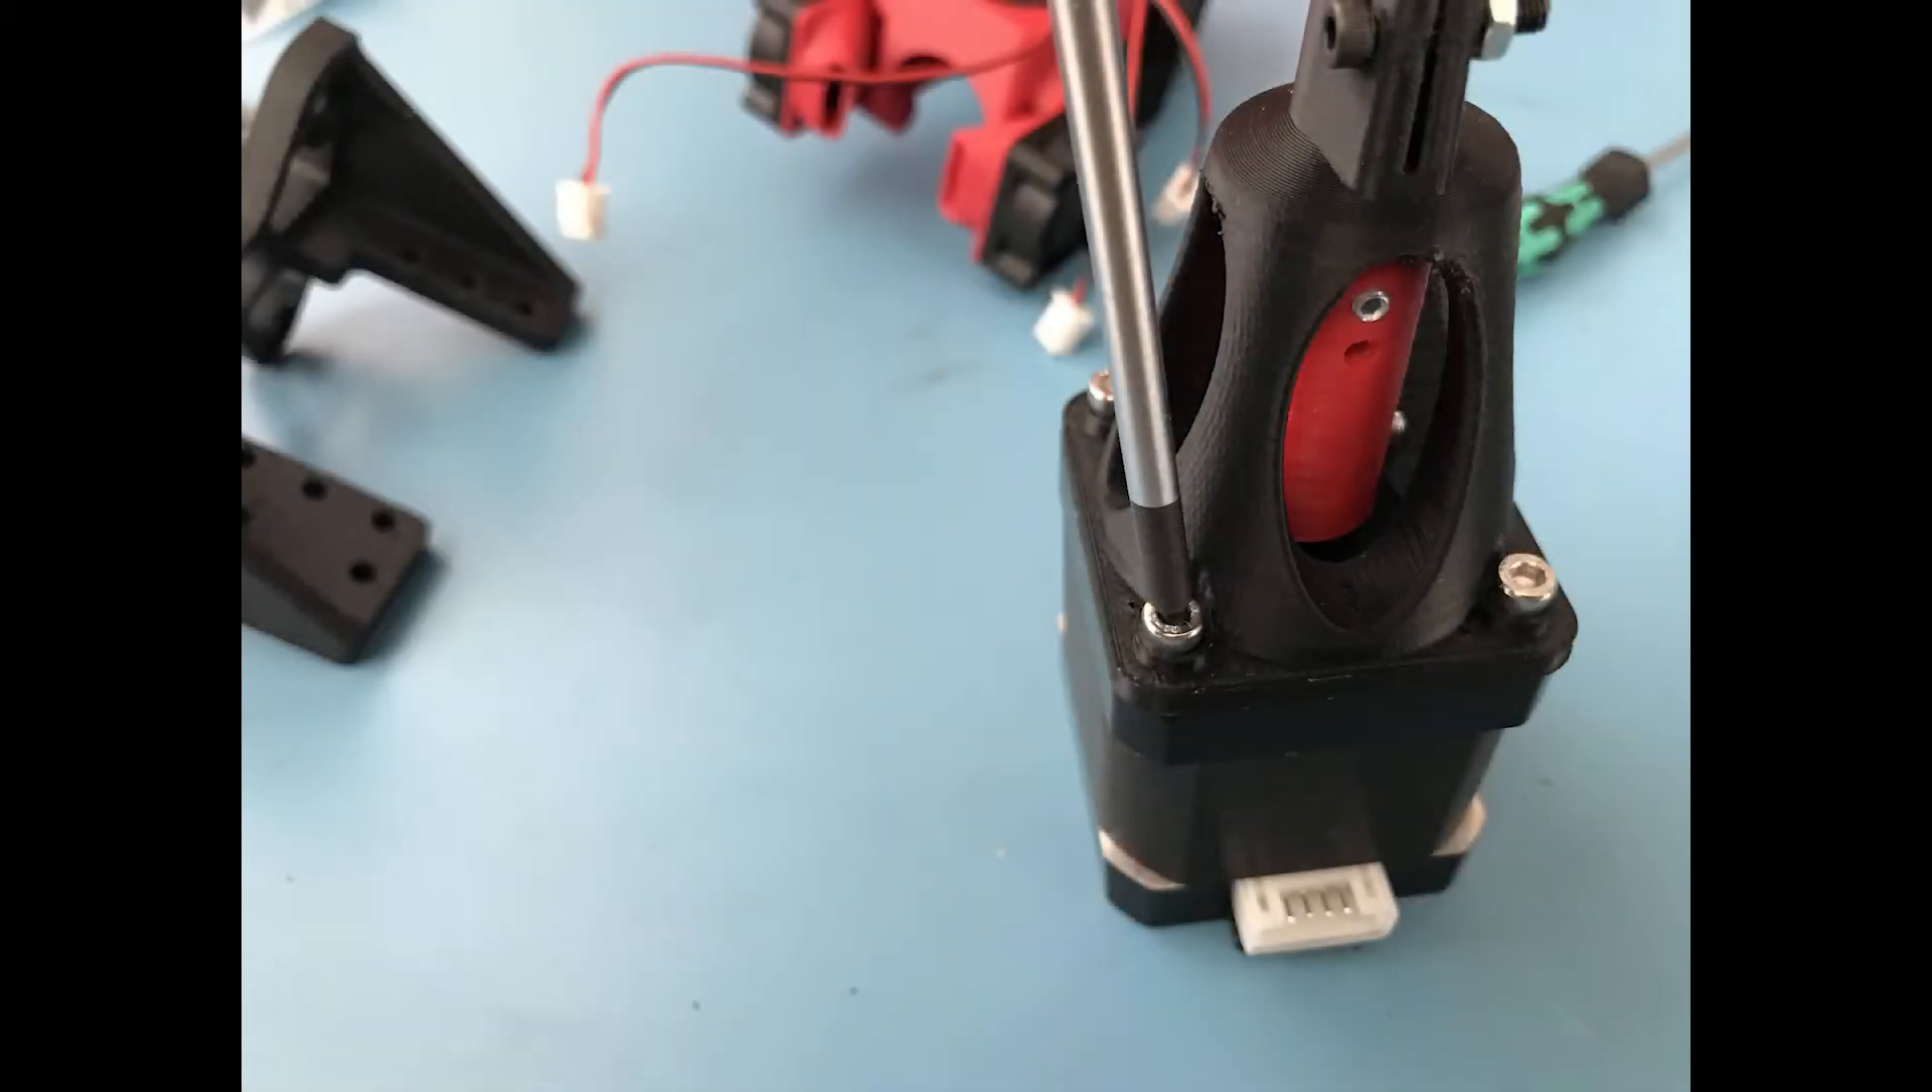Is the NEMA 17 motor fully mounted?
No.